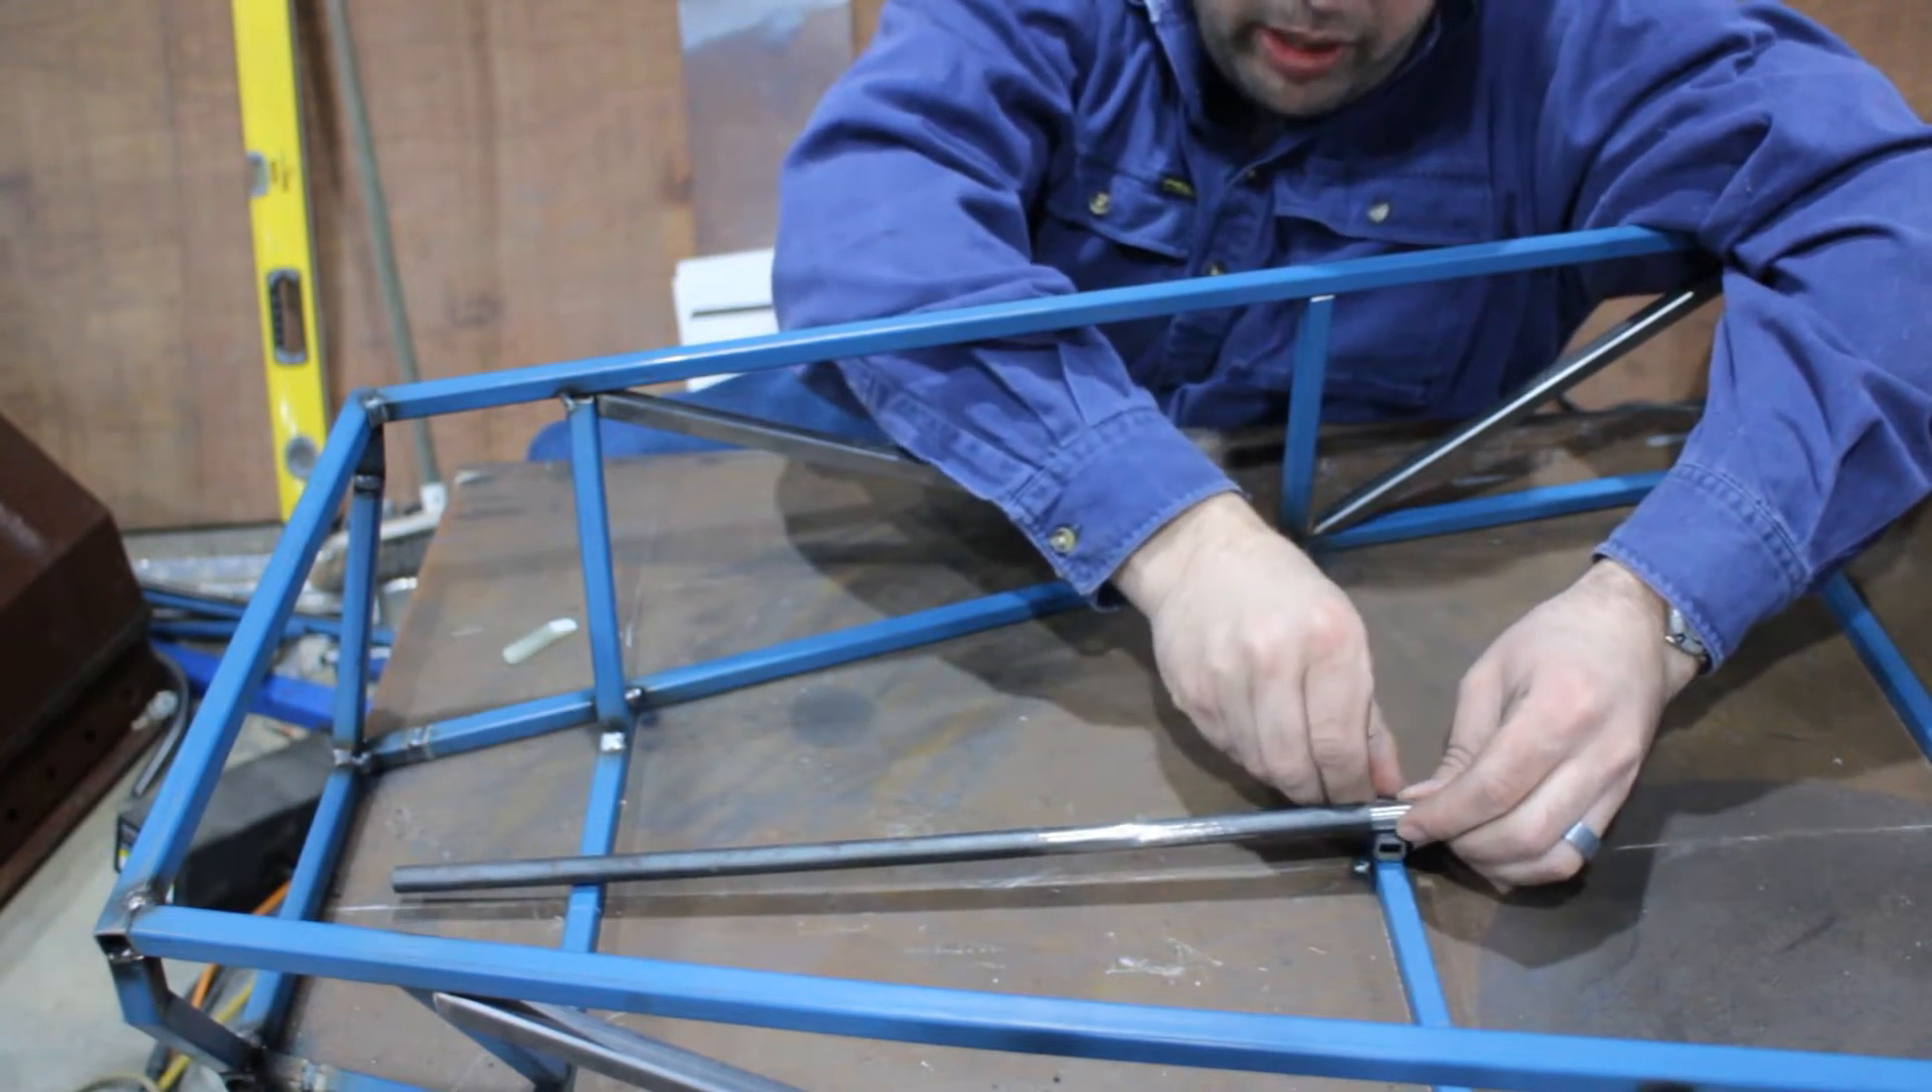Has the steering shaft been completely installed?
No.